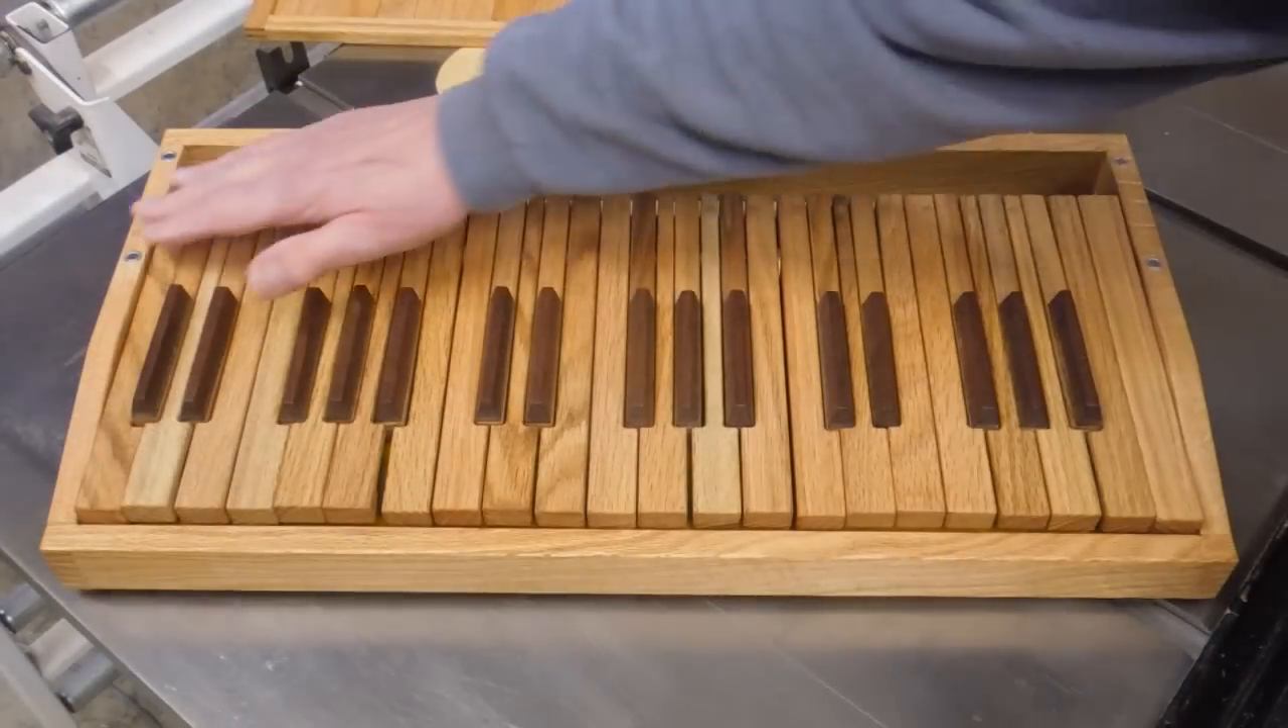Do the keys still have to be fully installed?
No.